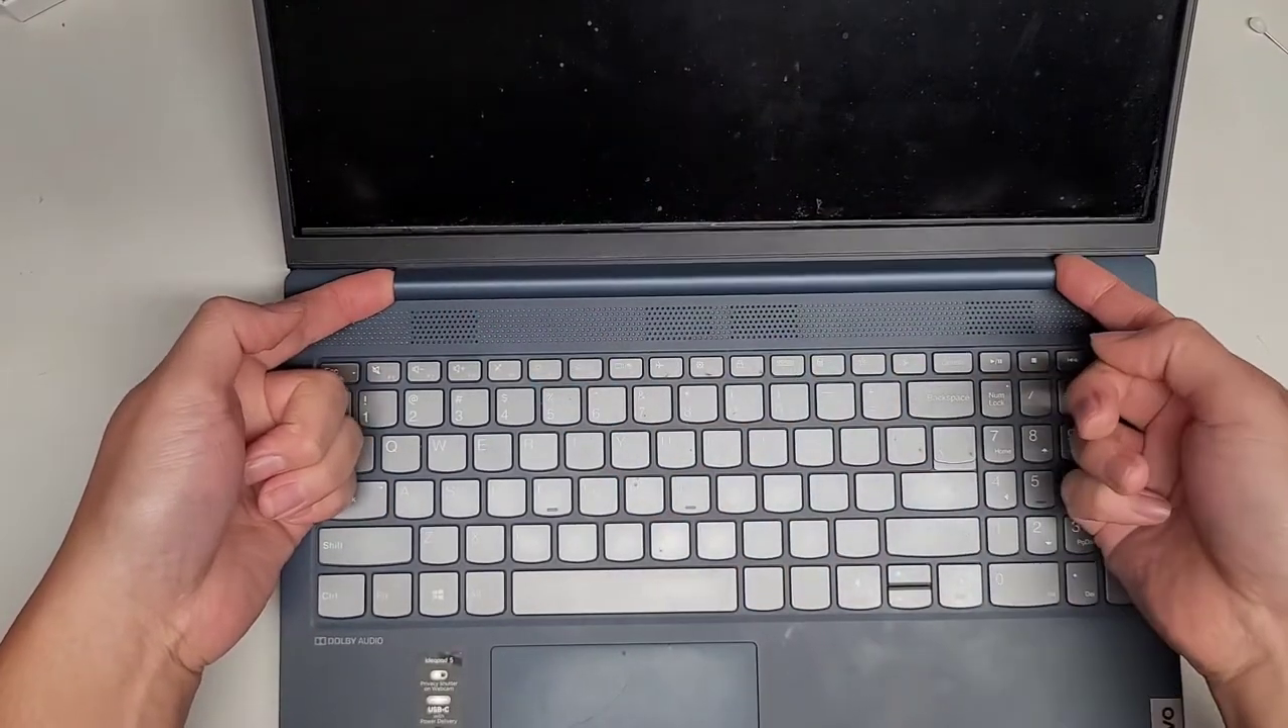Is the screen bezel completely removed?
No.